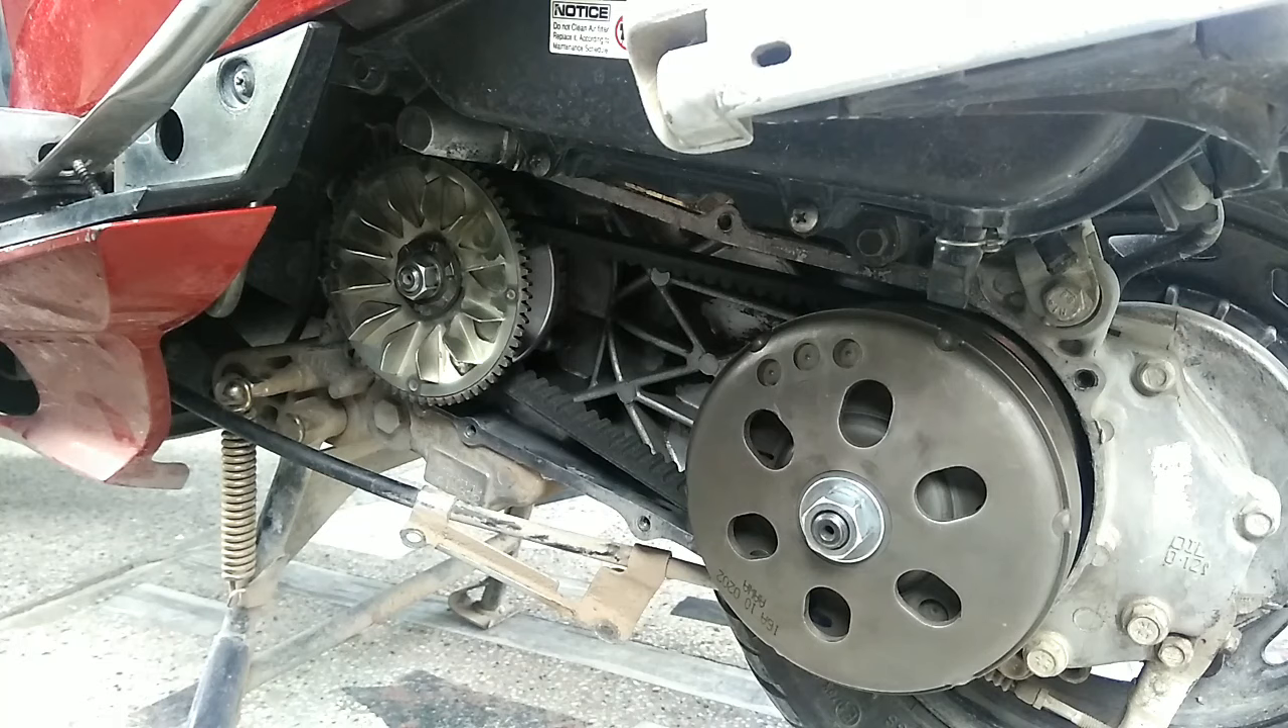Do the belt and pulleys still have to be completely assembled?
No.